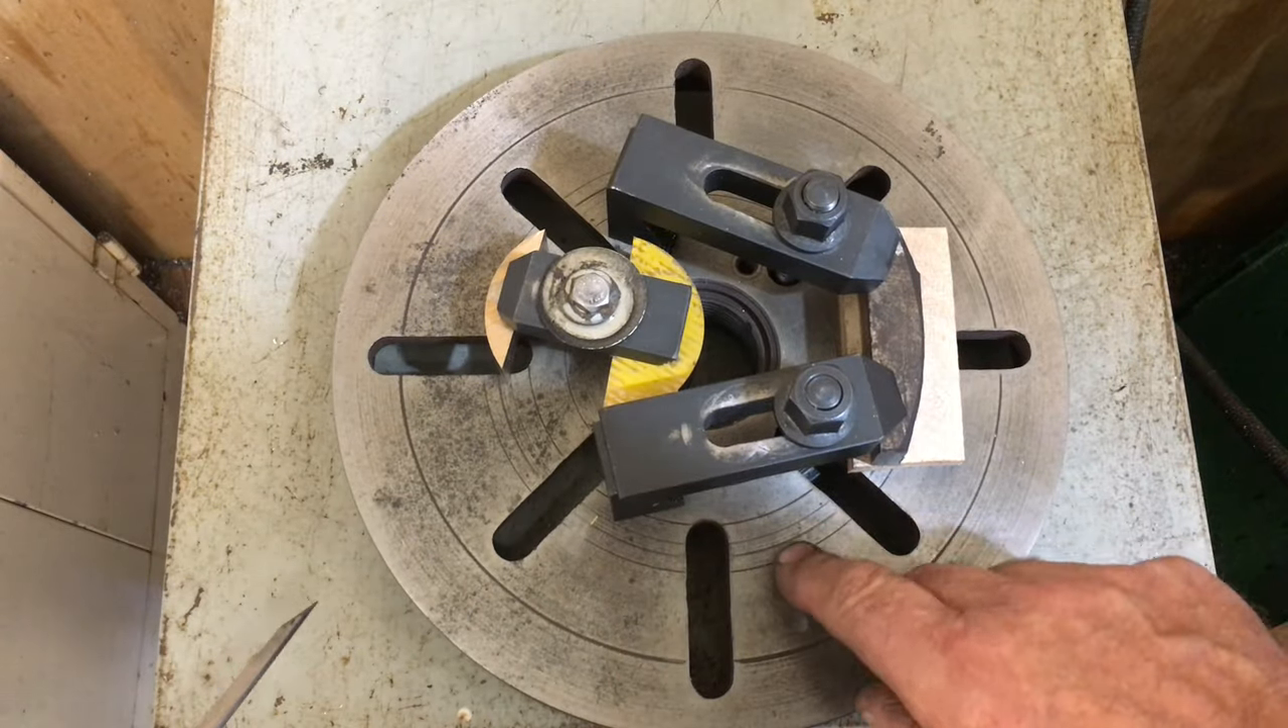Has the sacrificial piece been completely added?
Yes.